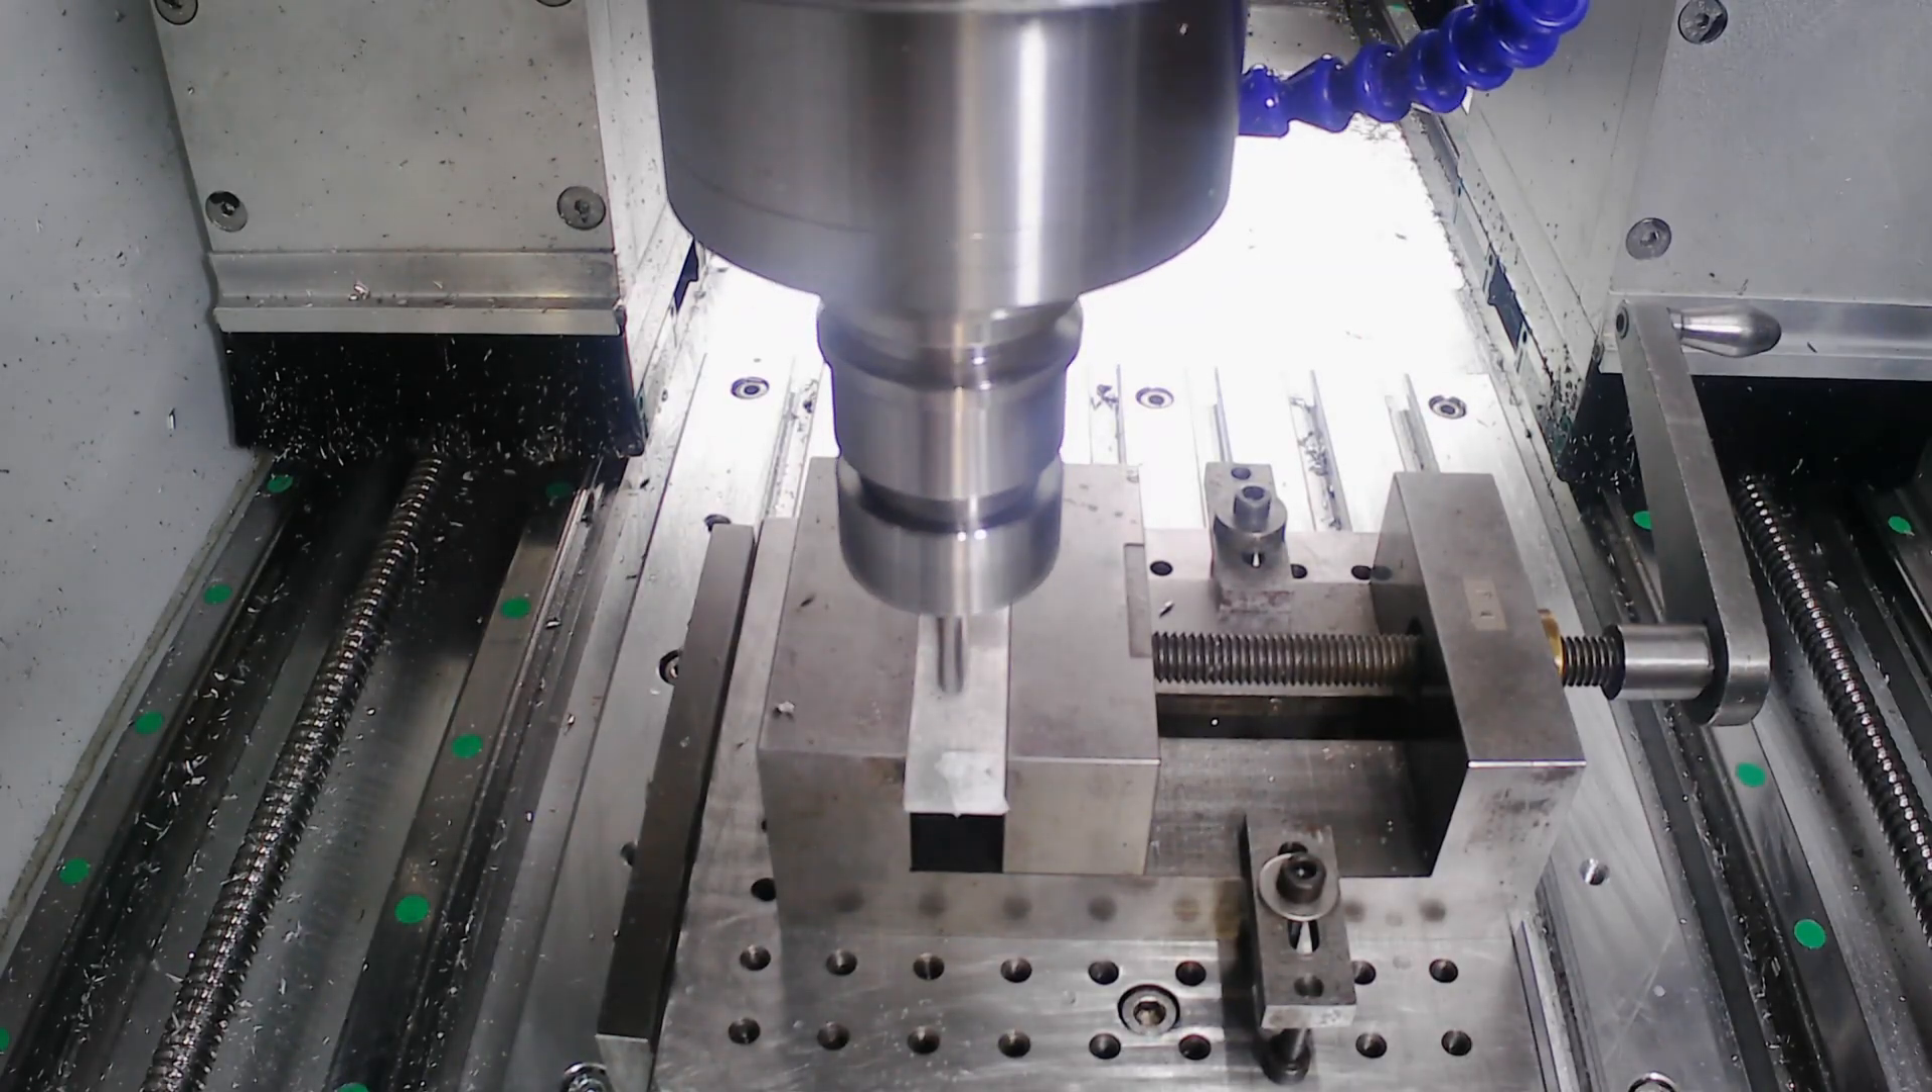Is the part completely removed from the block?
No.